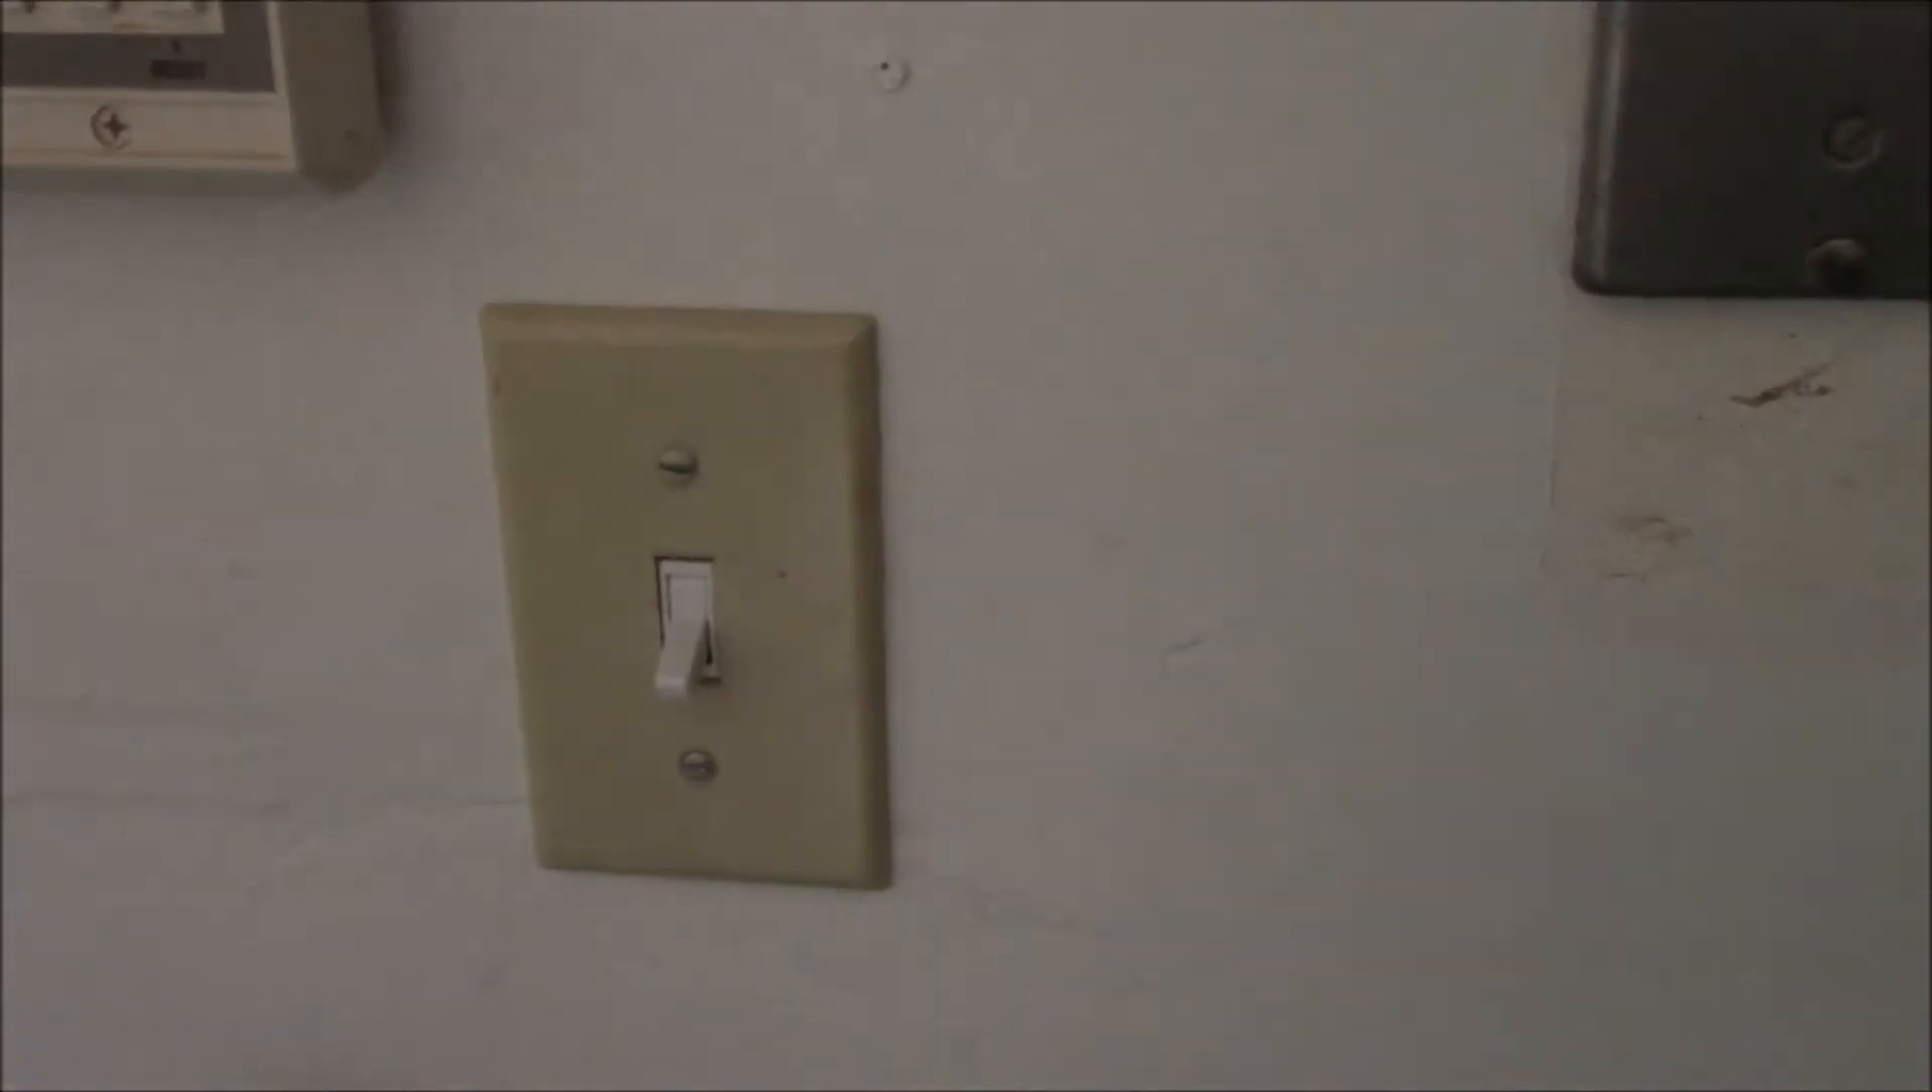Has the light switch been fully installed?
Yes.